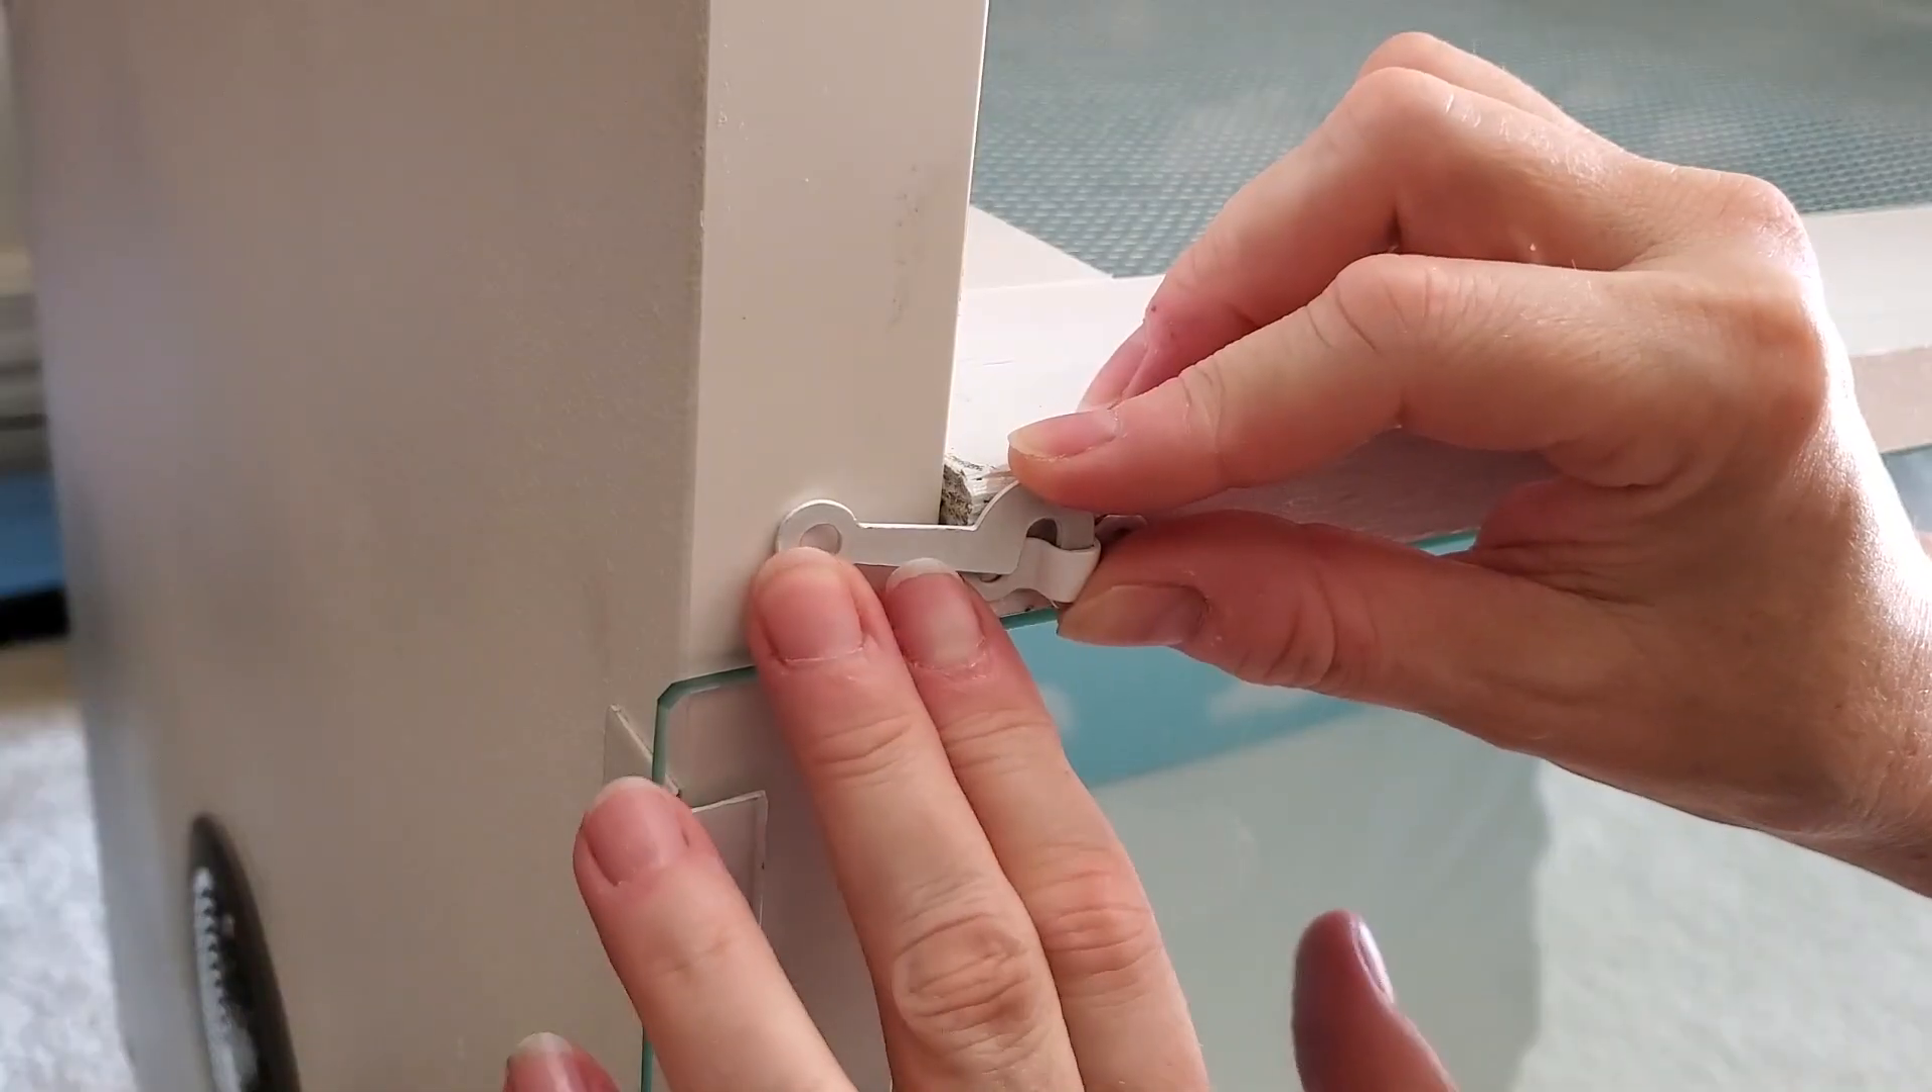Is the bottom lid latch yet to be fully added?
Yes.